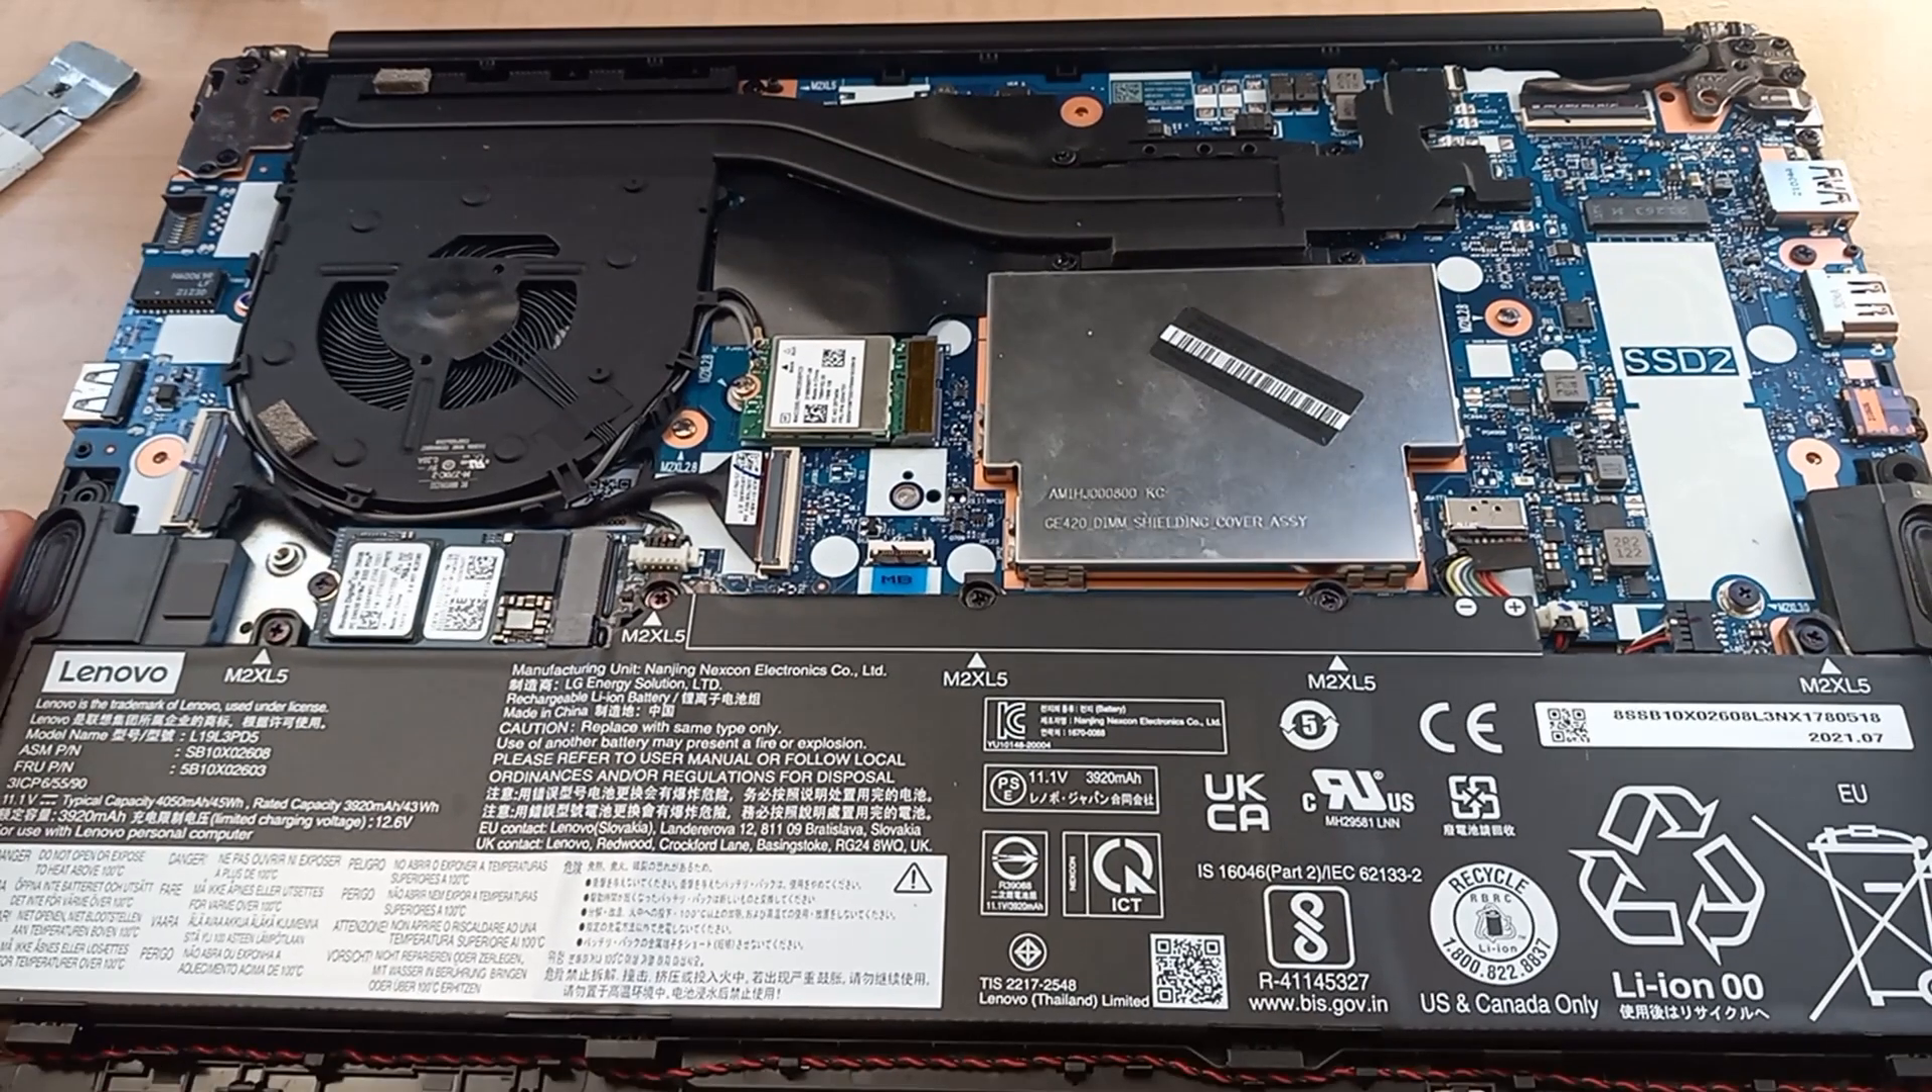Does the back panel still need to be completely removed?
No.